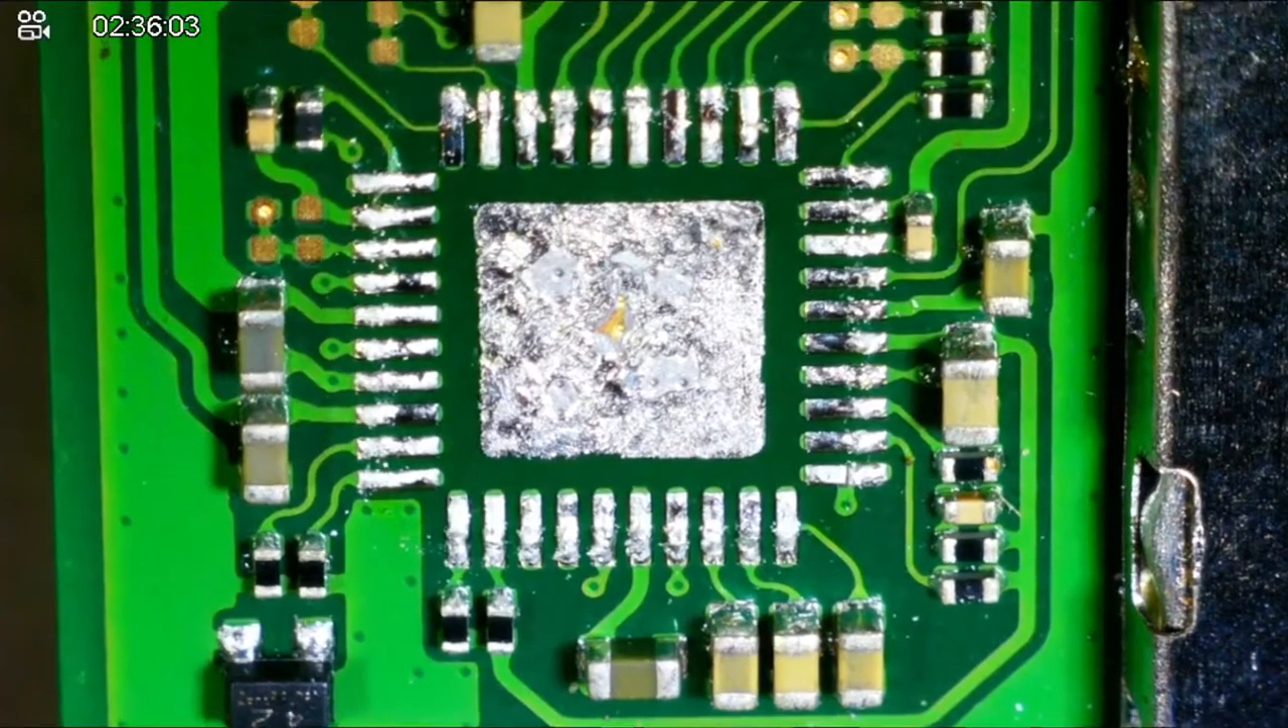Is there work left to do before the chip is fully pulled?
No.